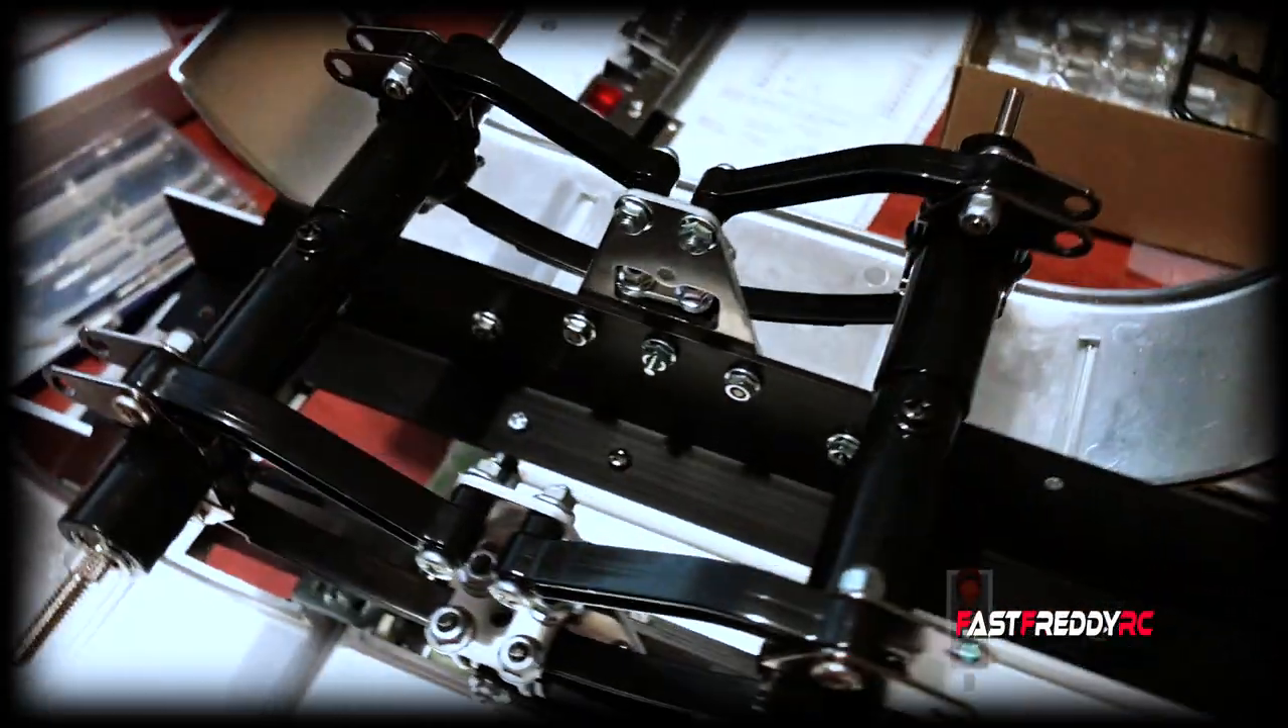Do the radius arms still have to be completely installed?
No.